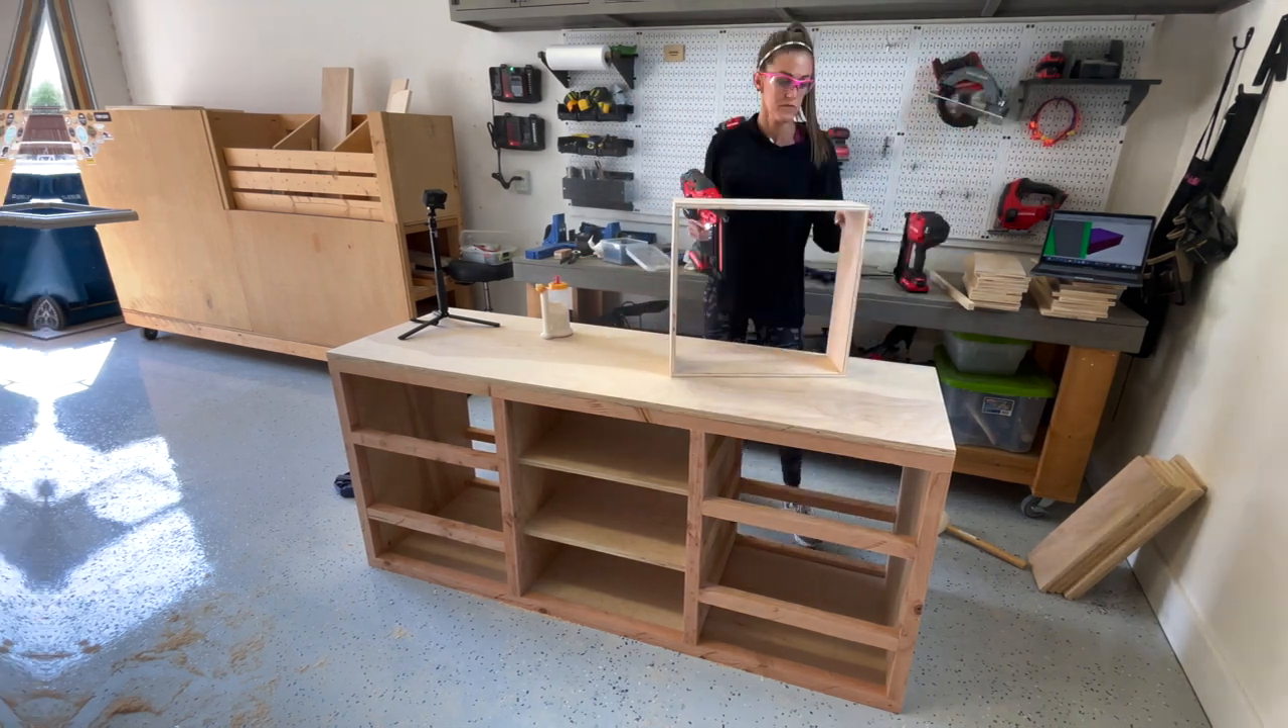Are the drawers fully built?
No.